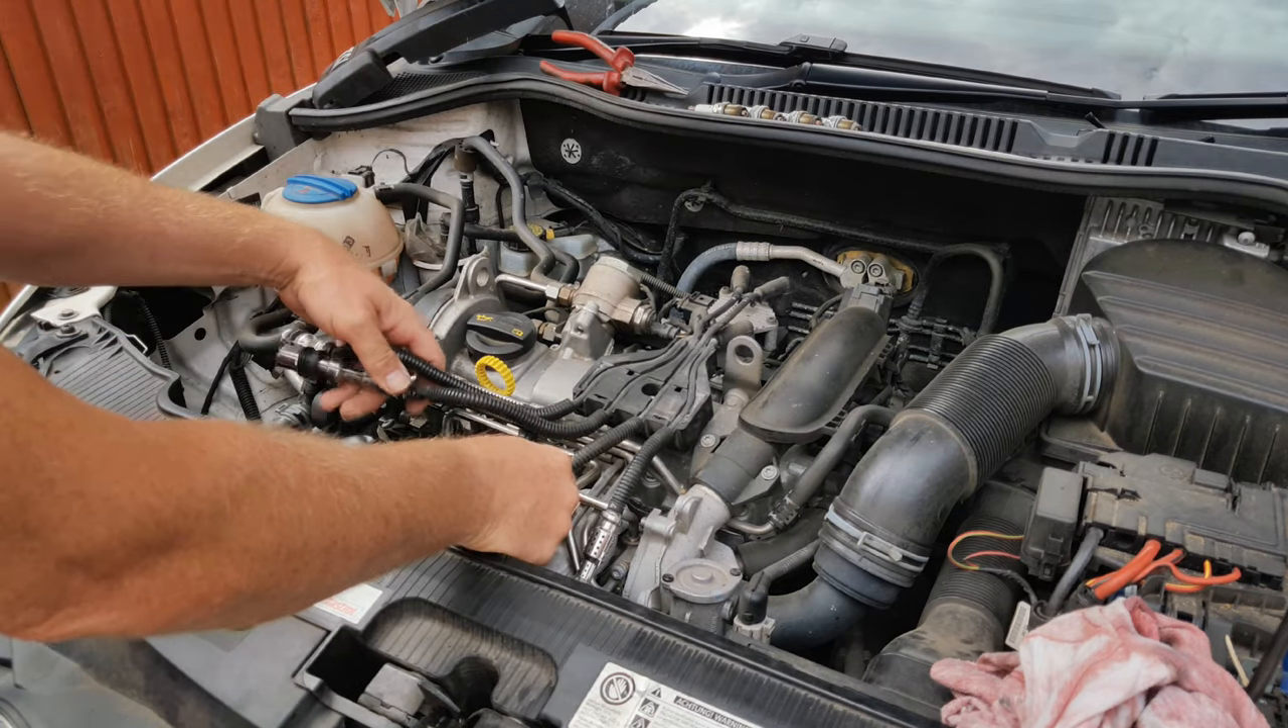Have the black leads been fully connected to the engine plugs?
No.